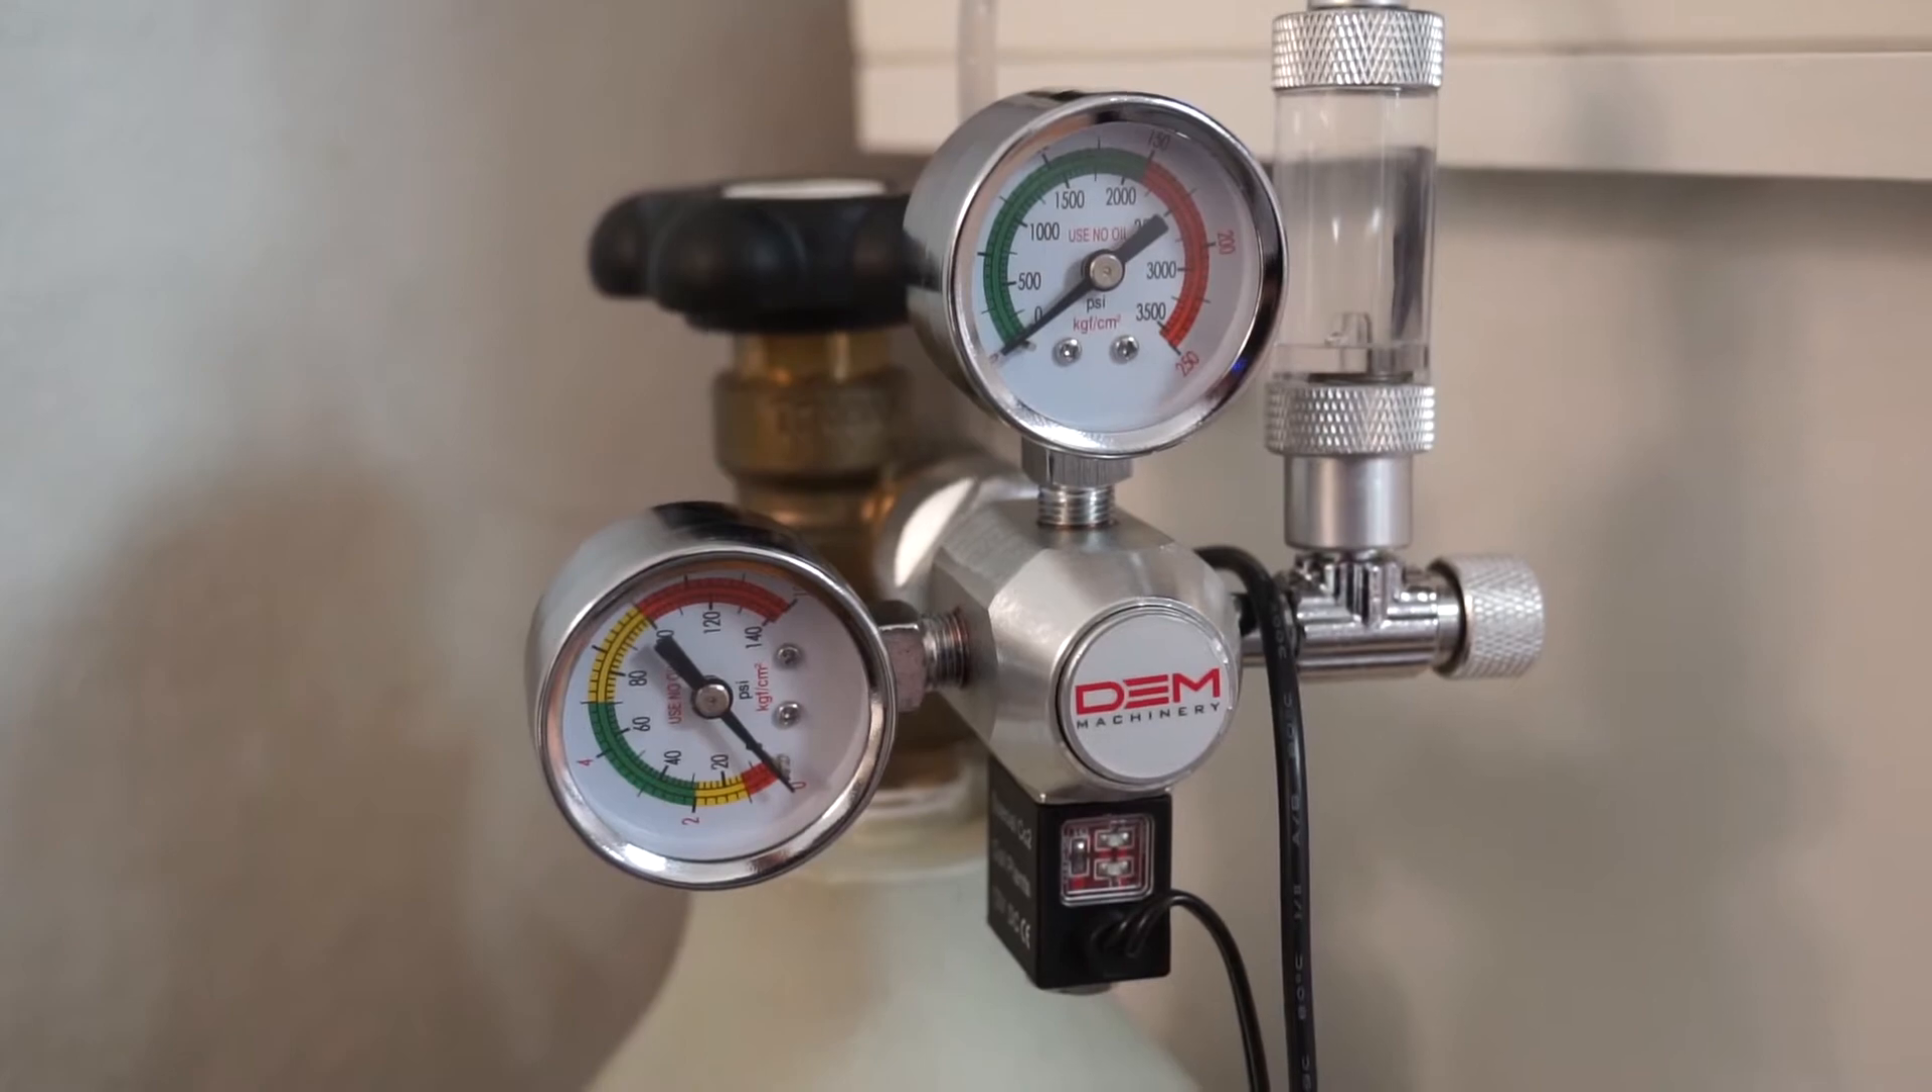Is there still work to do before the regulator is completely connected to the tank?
No.